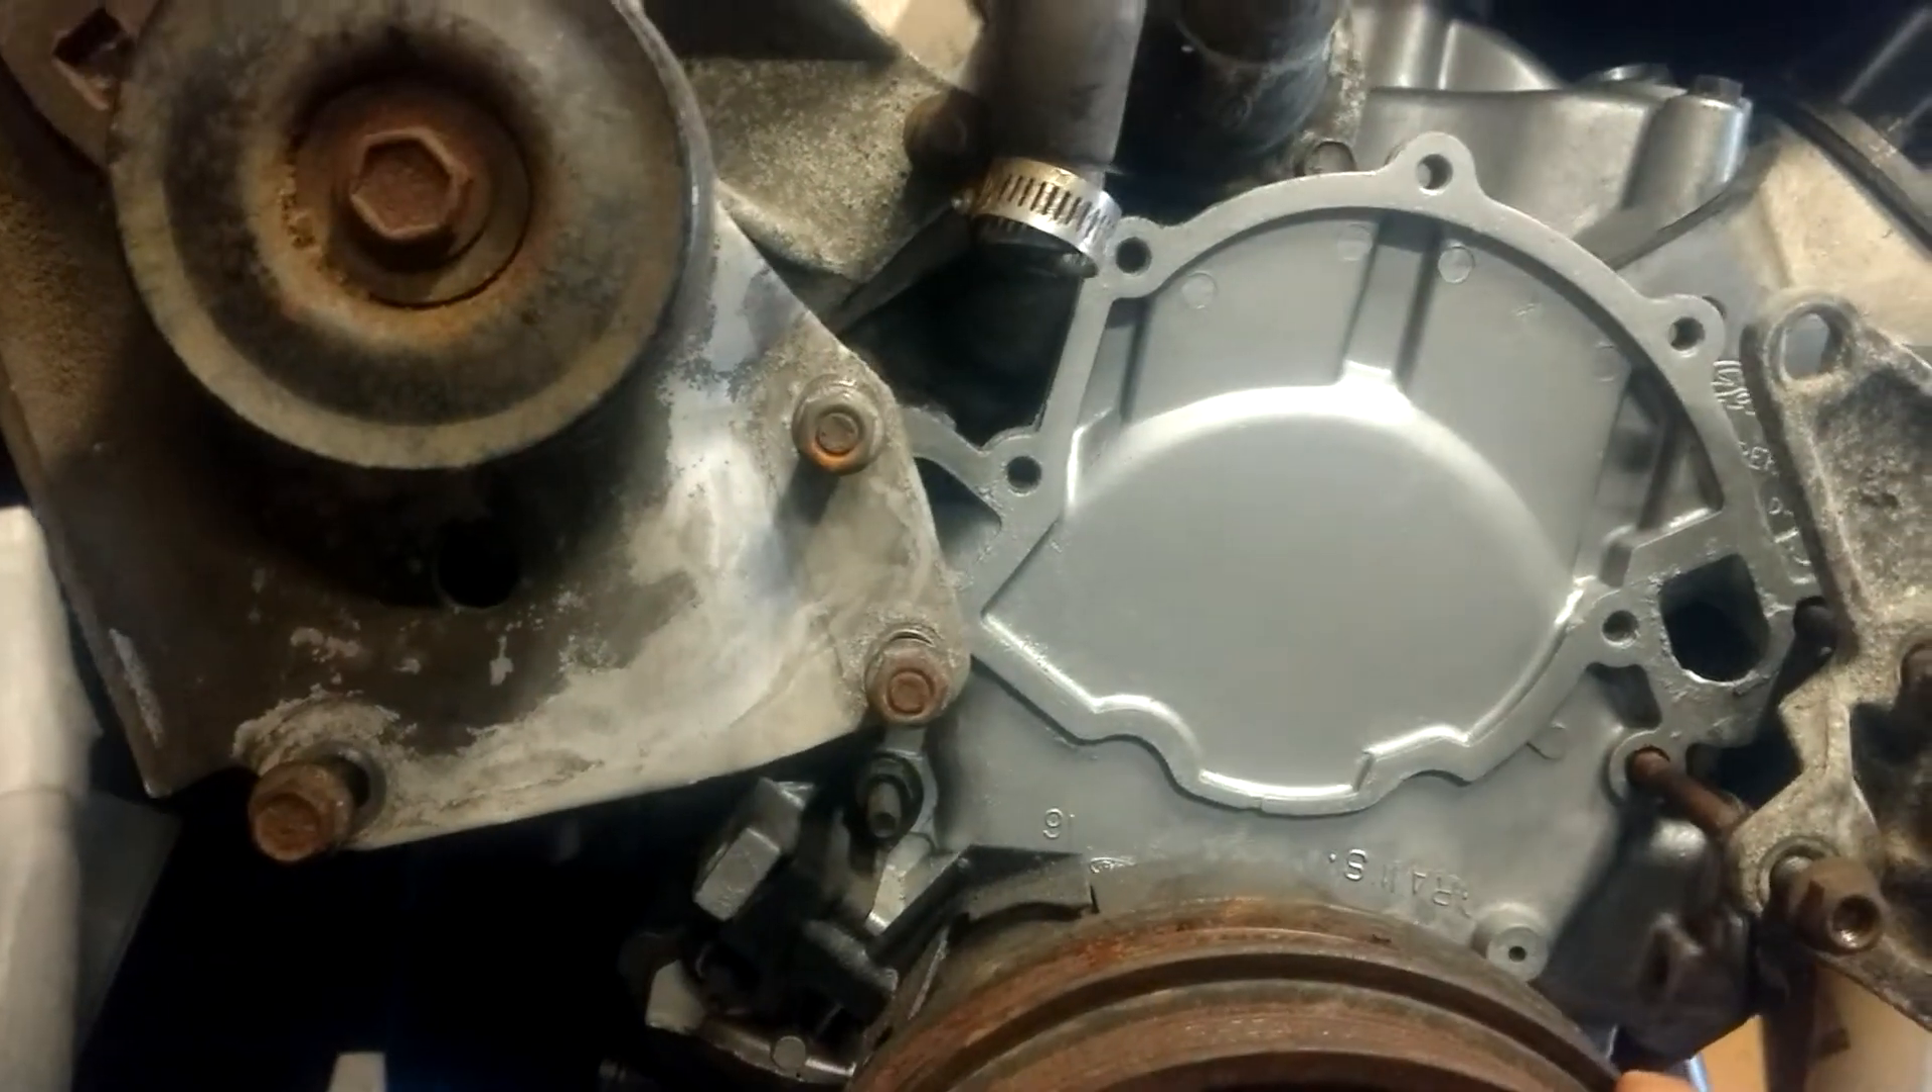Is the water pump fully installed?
No.